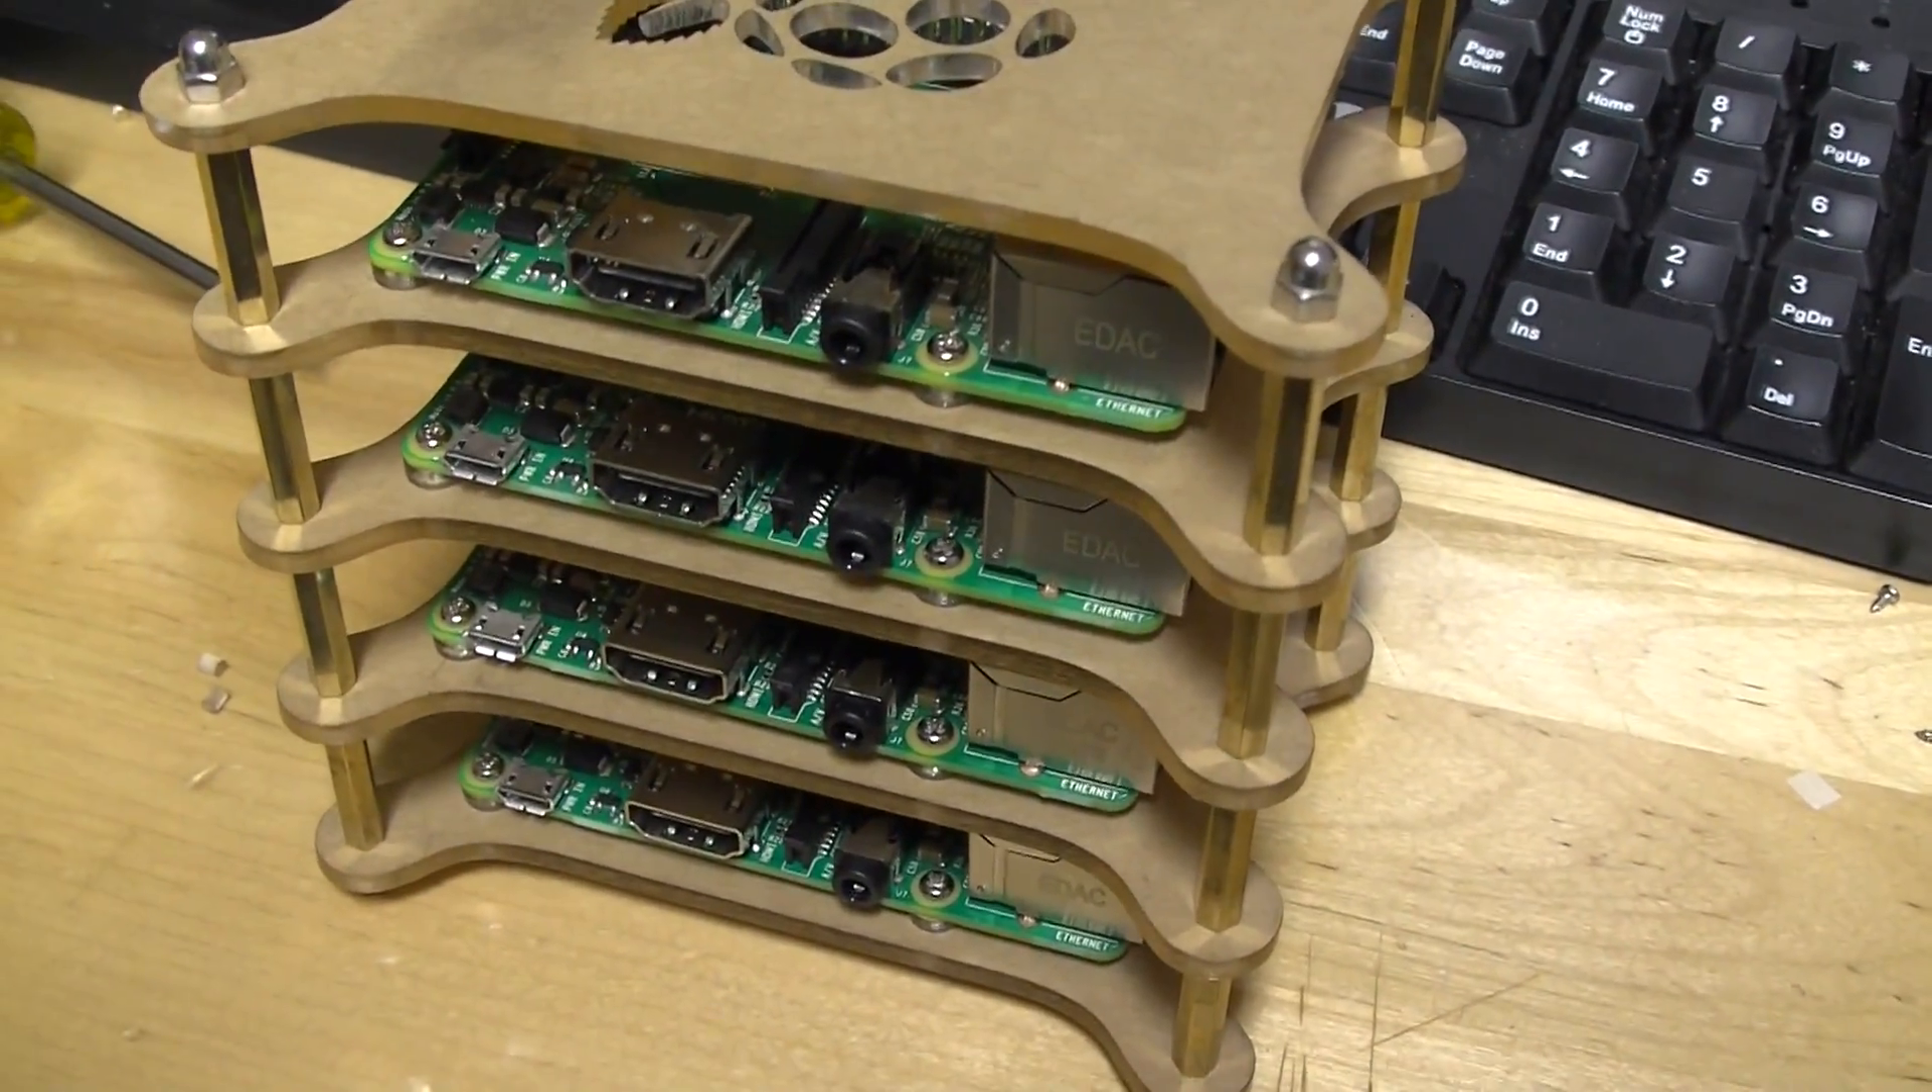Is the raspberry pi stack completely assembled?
Yes.